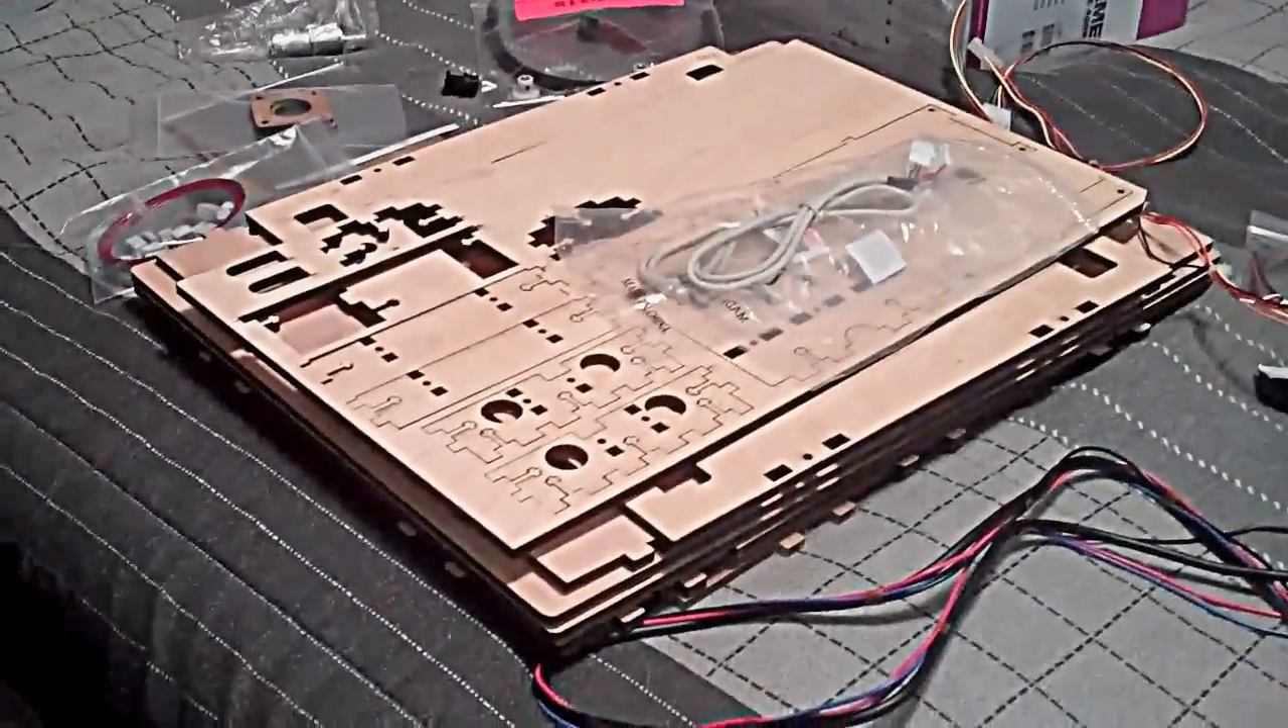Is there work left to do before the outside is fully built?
Yes.